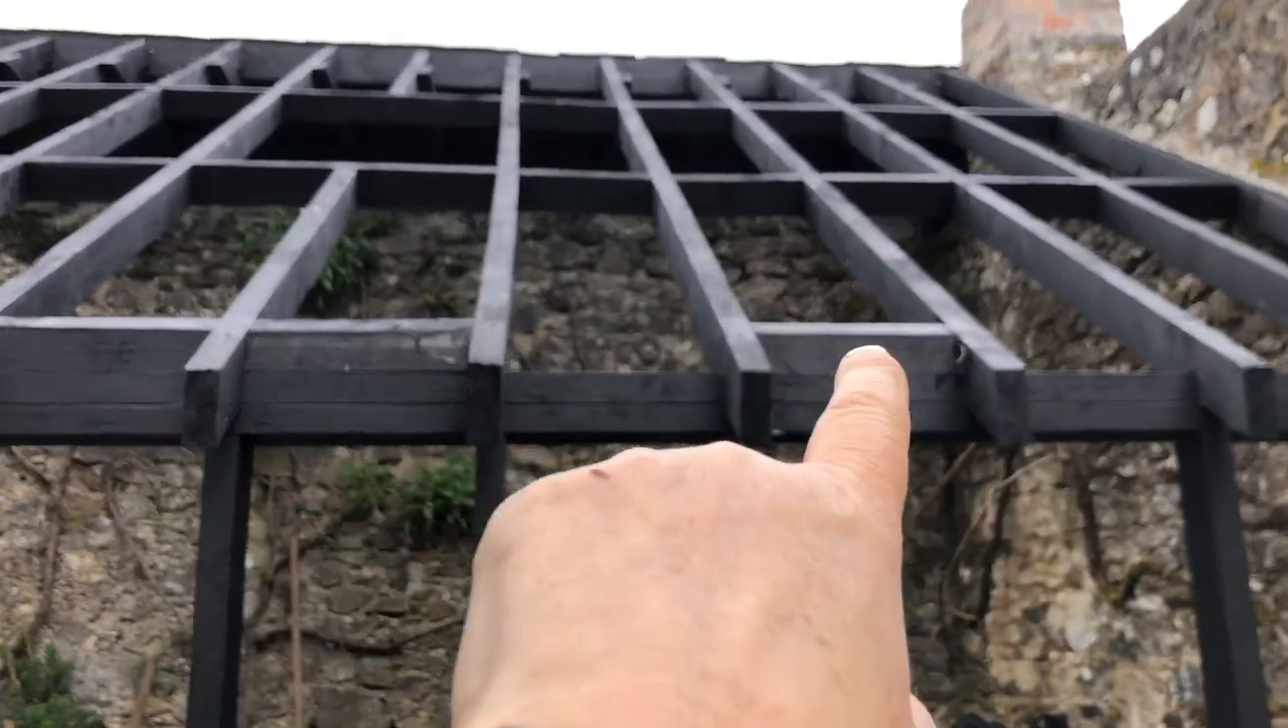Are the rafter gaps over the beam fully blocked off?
No.